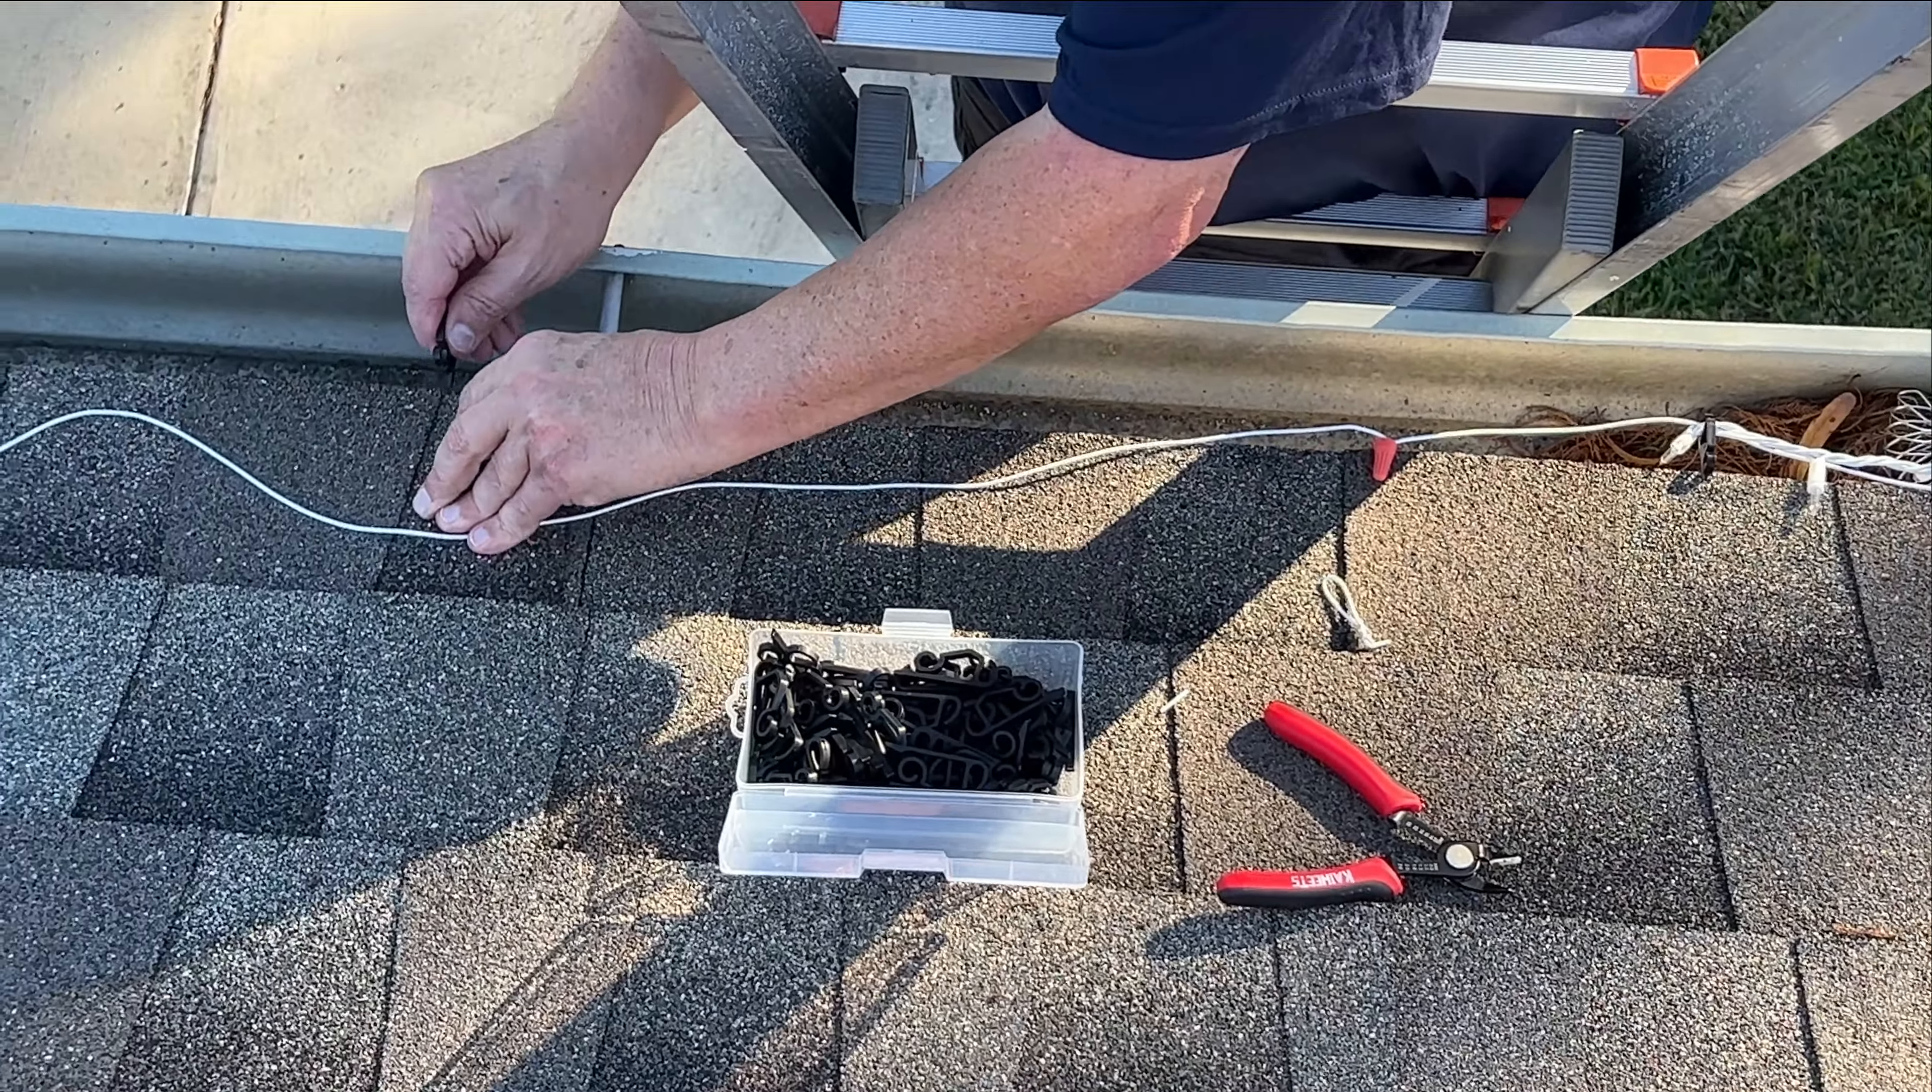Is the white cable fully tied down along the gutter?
No.